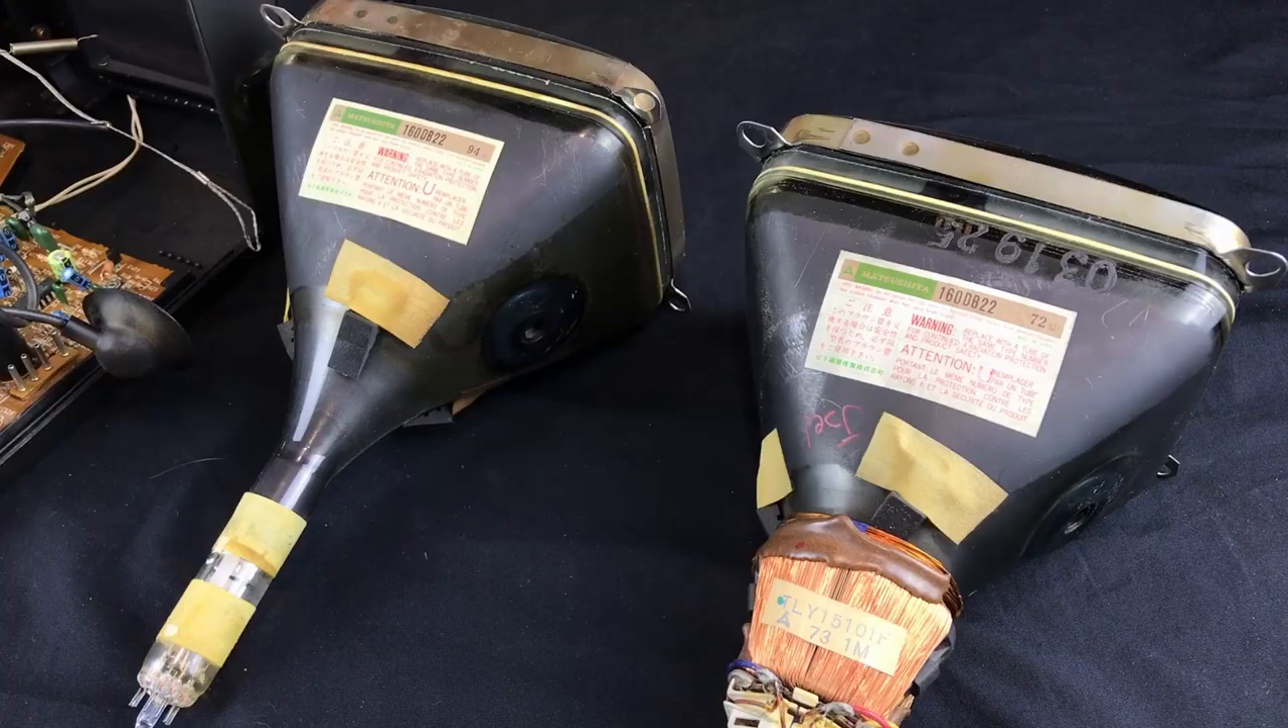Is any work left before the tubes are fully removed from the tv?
No.